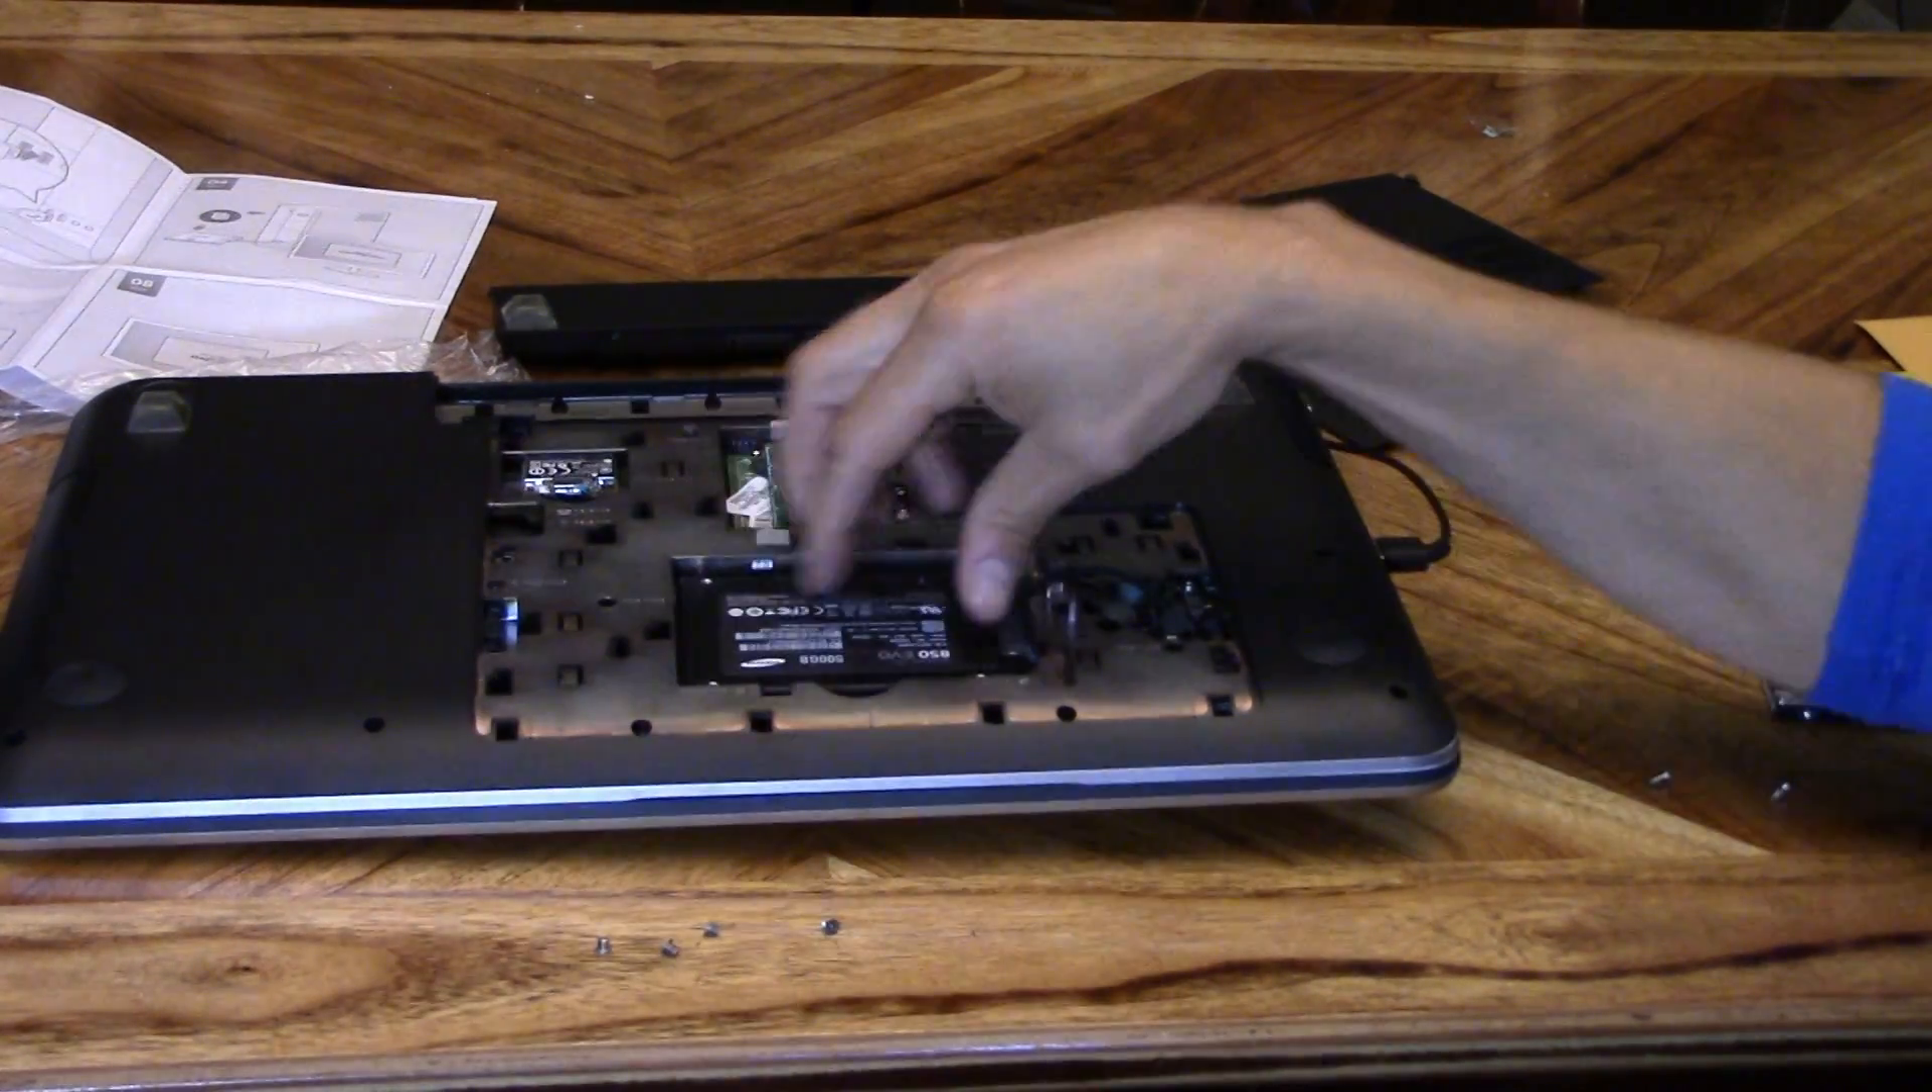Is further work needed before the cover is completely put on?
Yes.